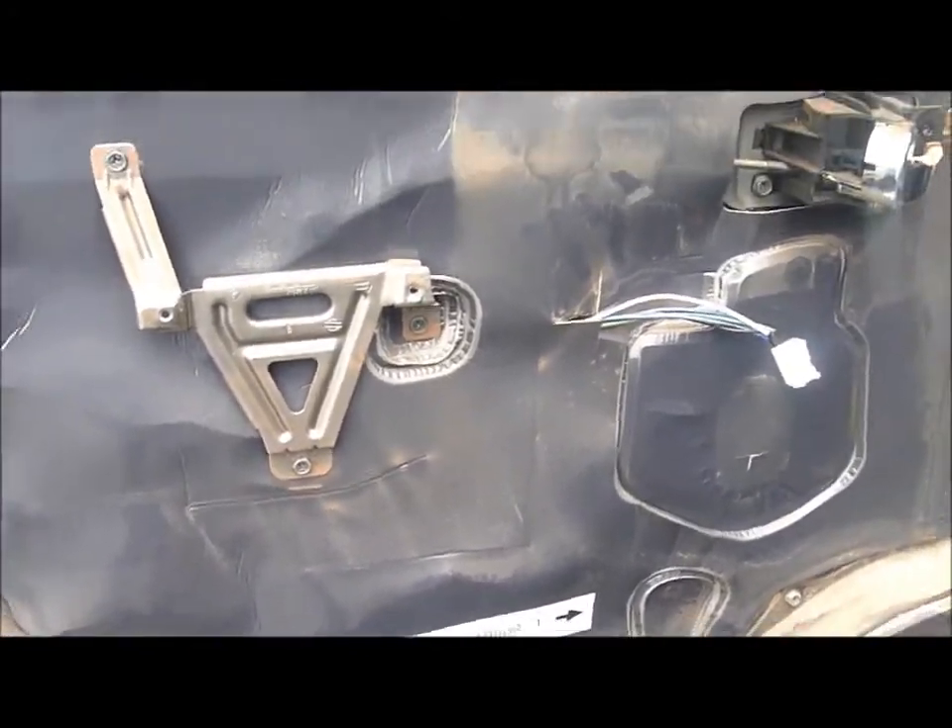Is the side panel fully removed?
Yes.